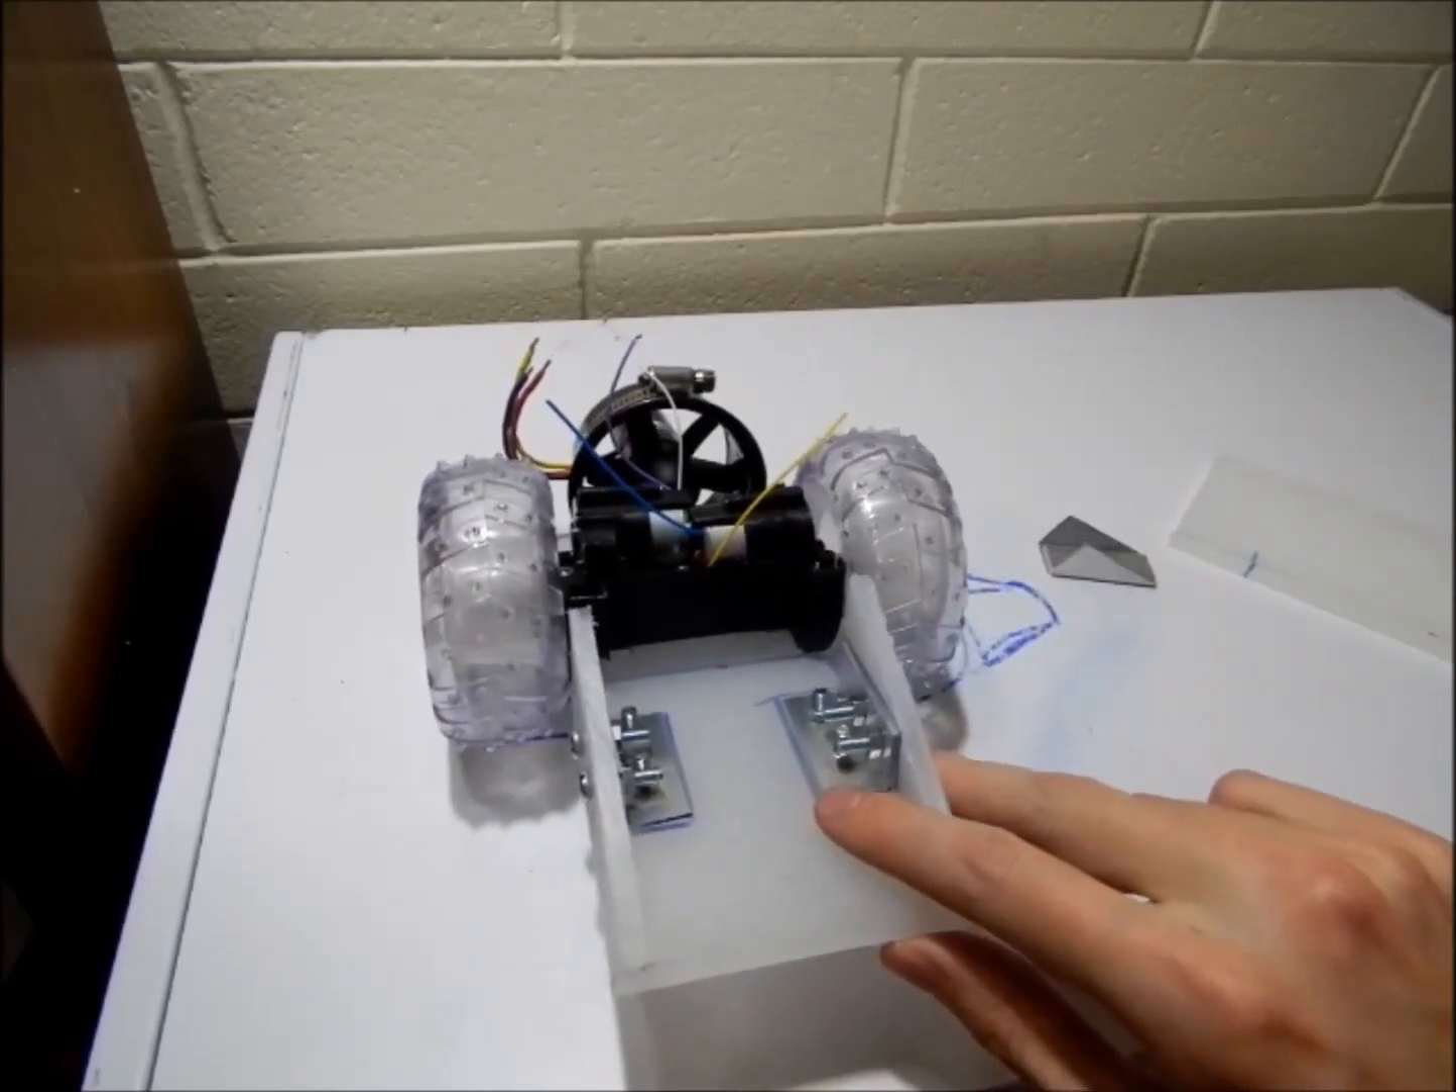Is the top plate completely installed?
No.